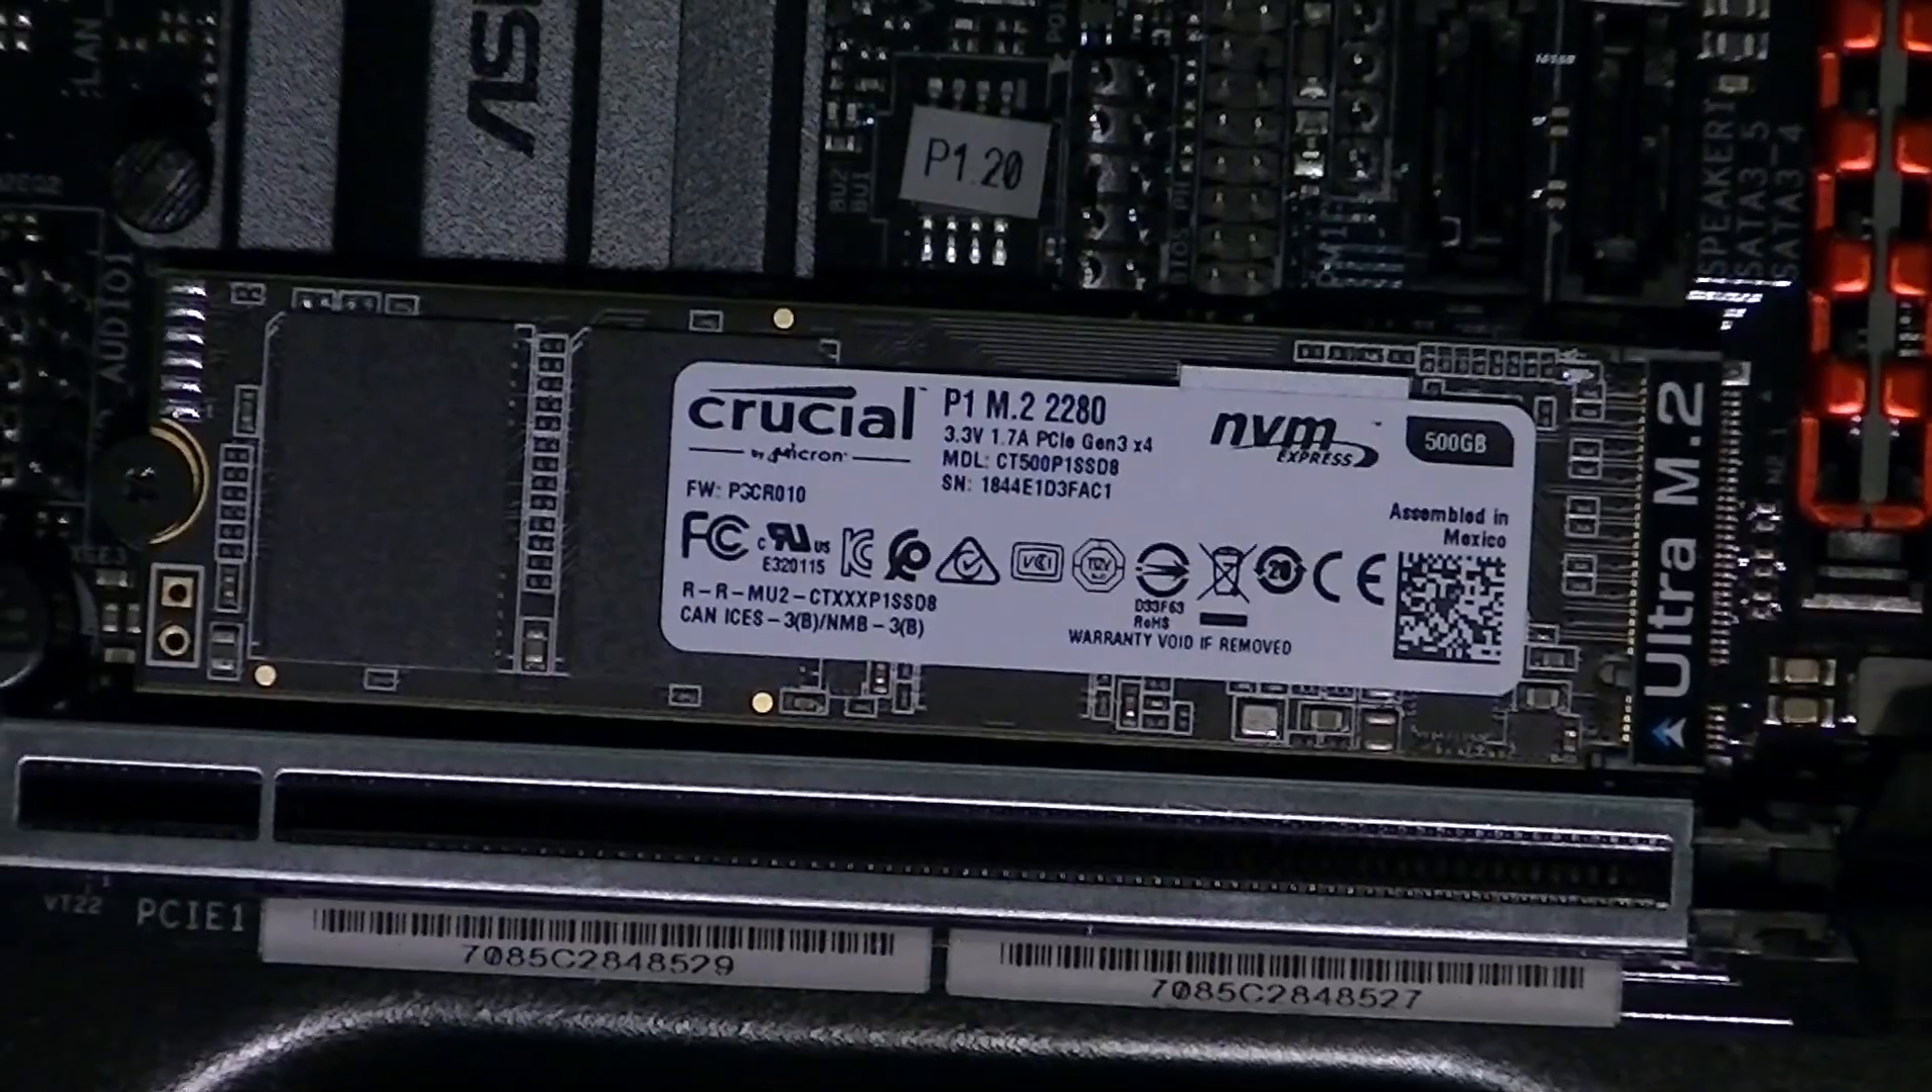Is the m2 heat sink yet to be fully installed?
Yes.